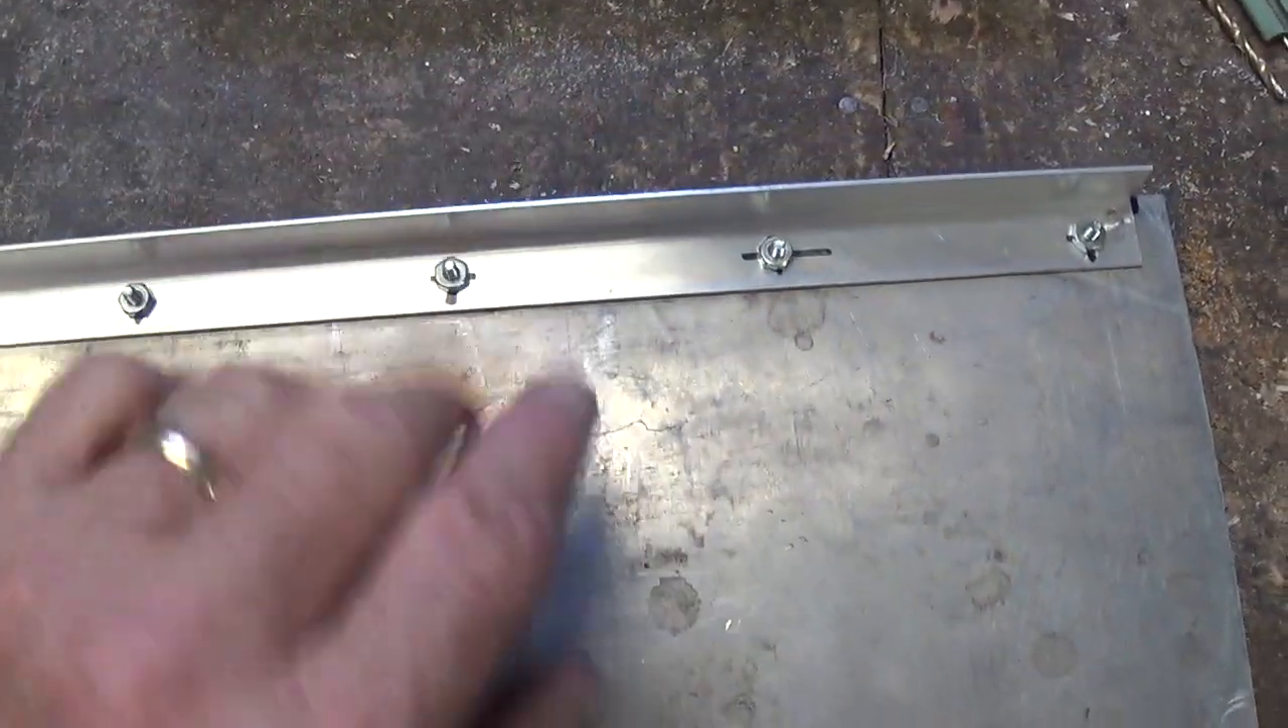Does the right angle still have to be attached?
No.